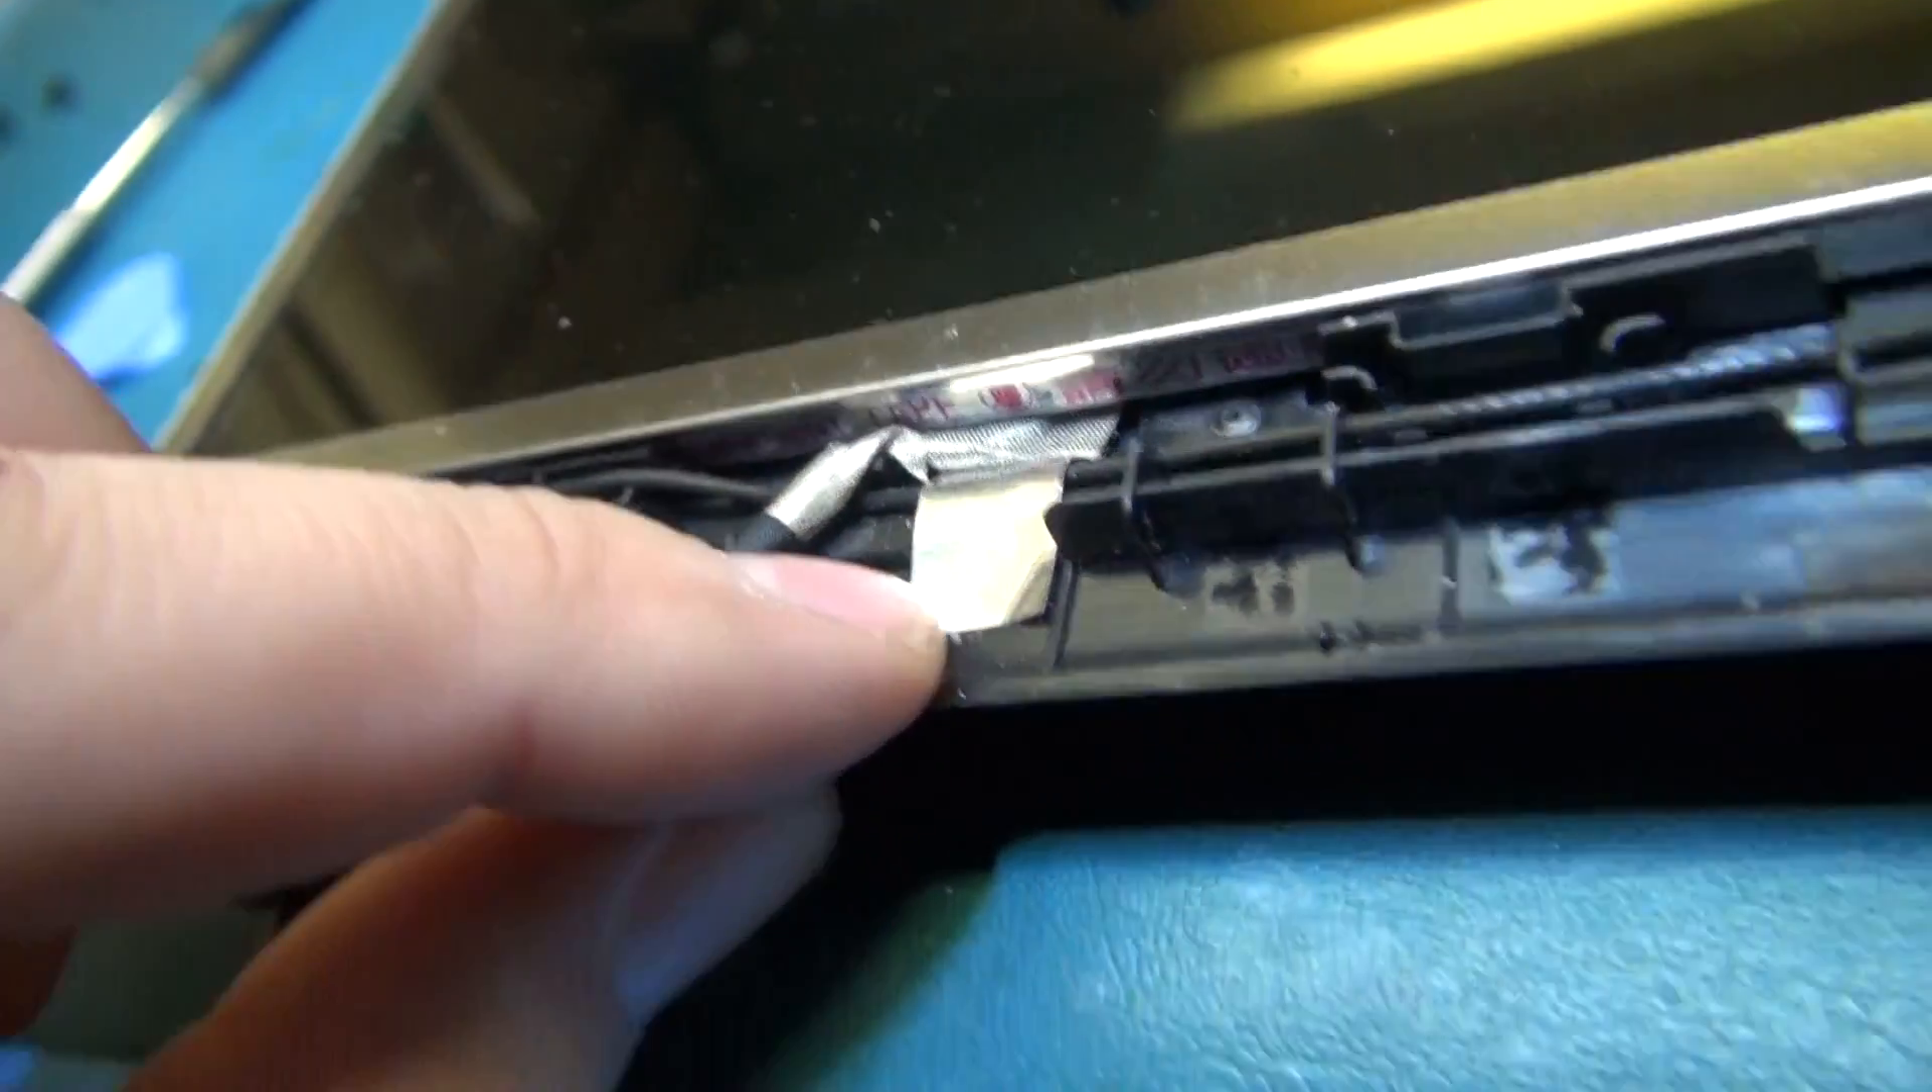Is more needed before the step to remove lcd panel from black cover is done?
Yes.